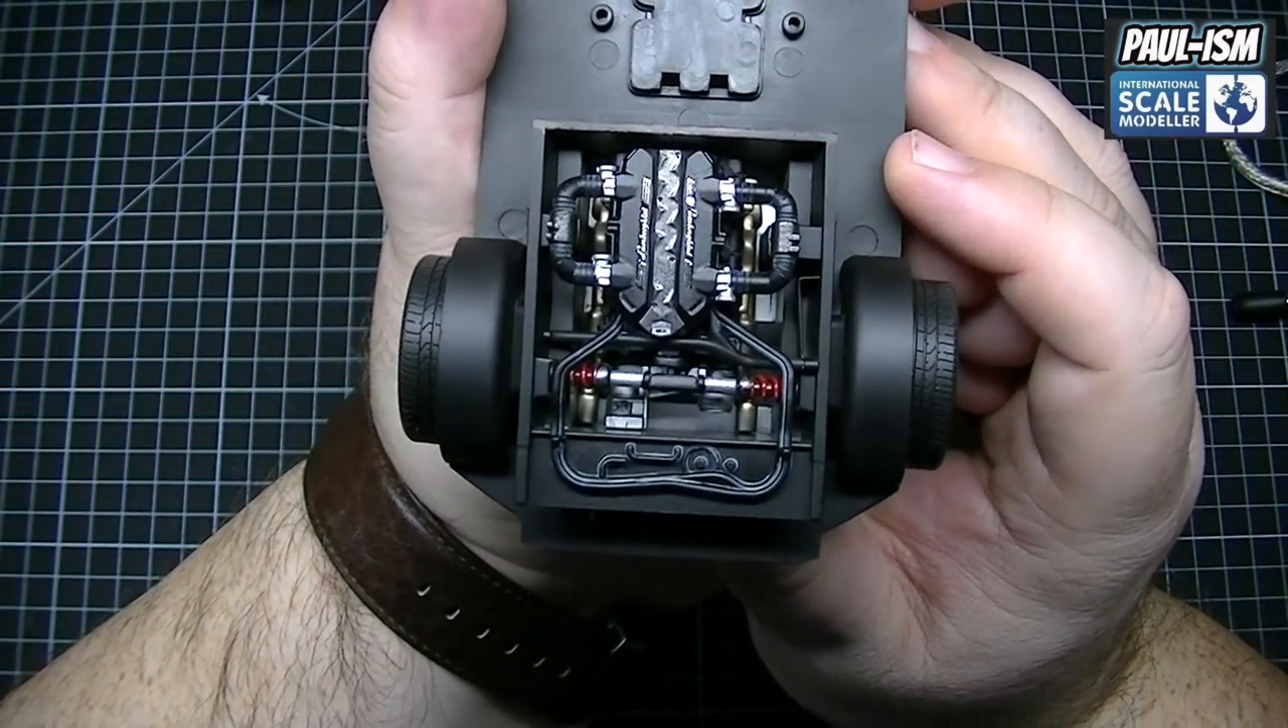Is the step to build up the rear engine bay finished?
Yes.